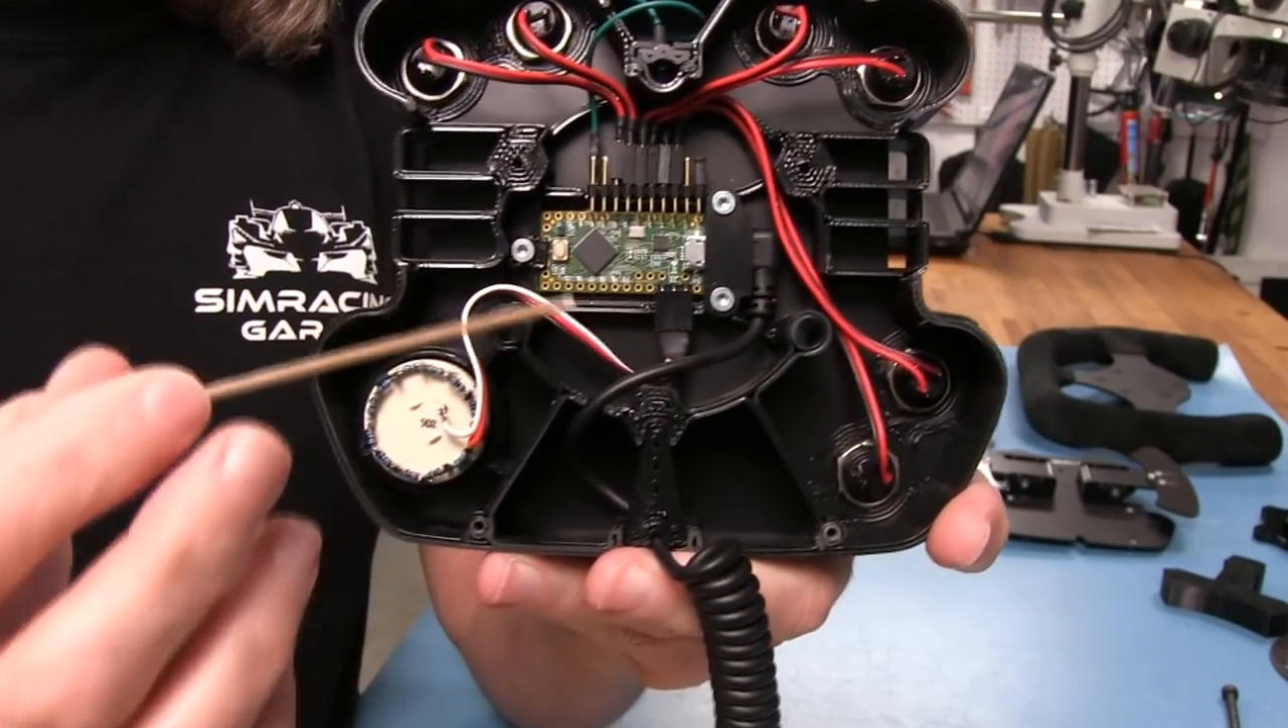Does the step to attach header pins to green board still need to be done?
No.